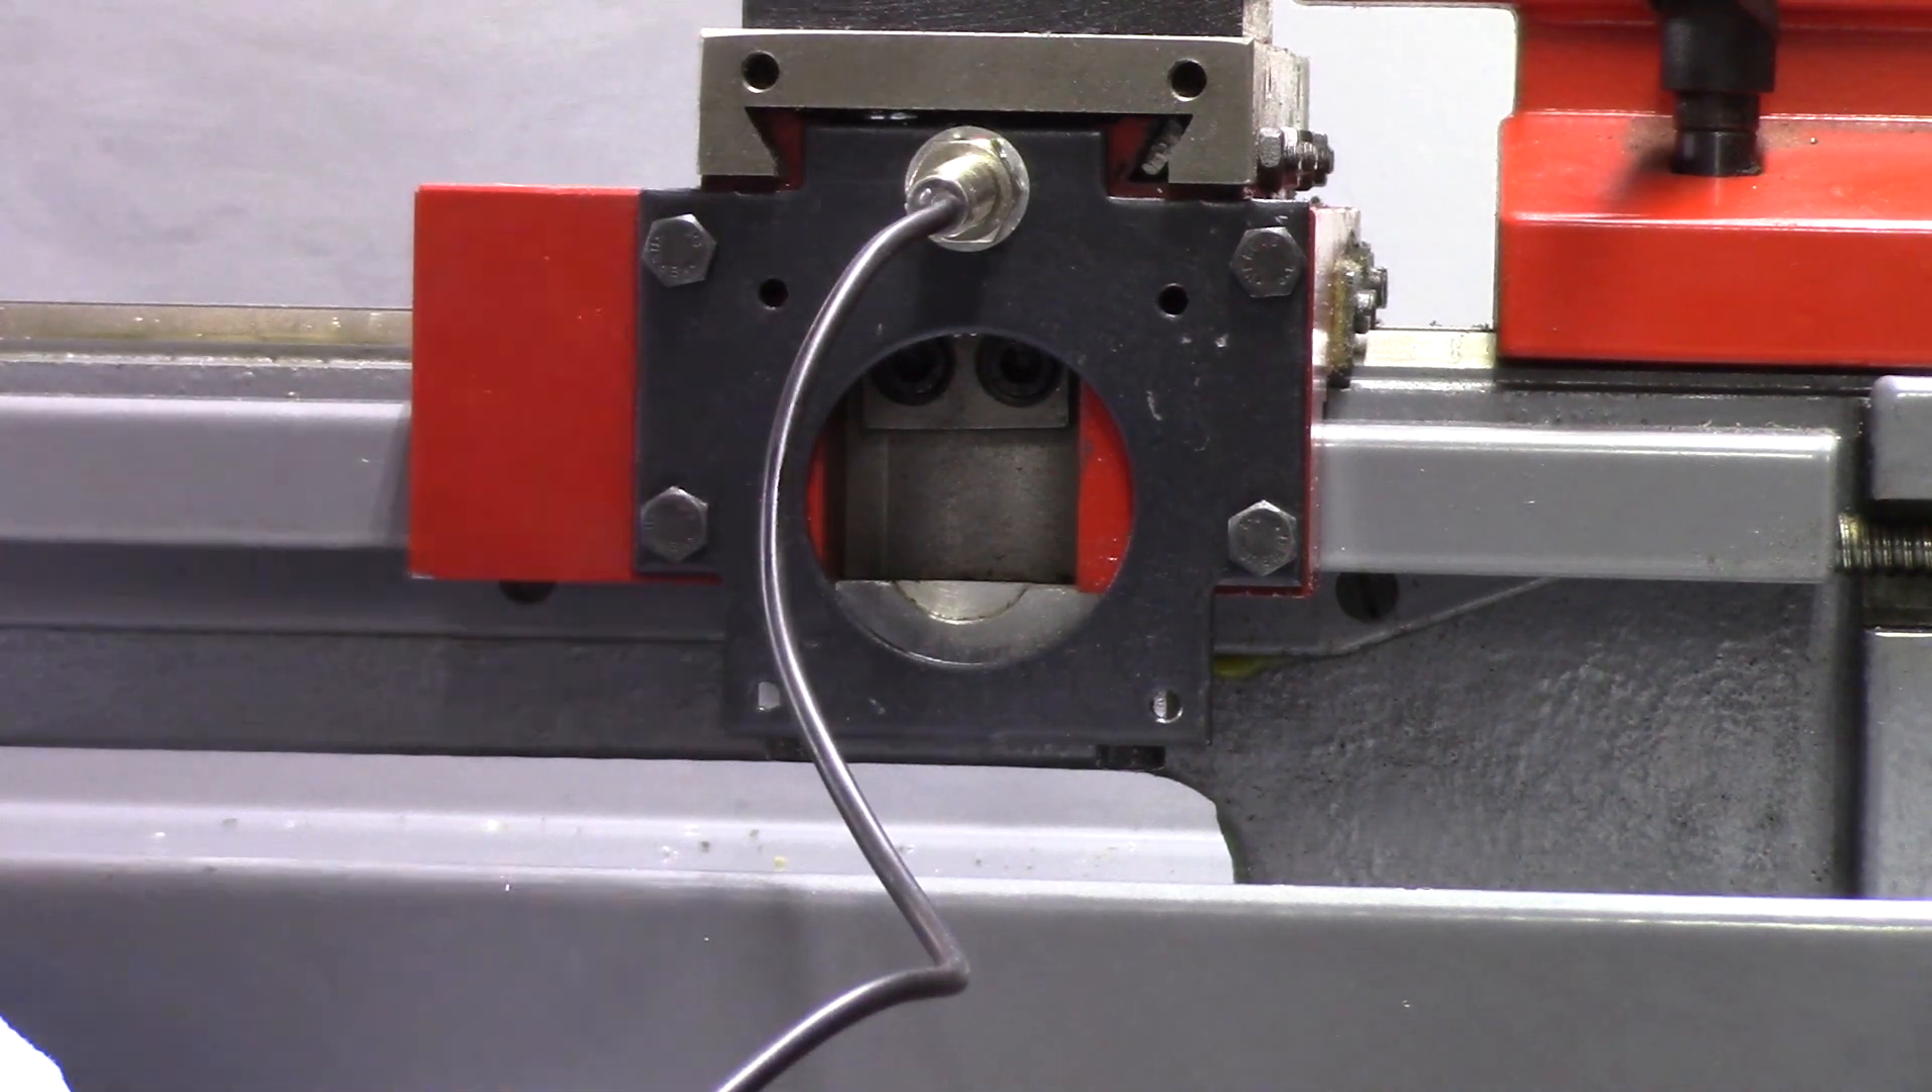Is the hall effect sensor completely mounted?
Yes.